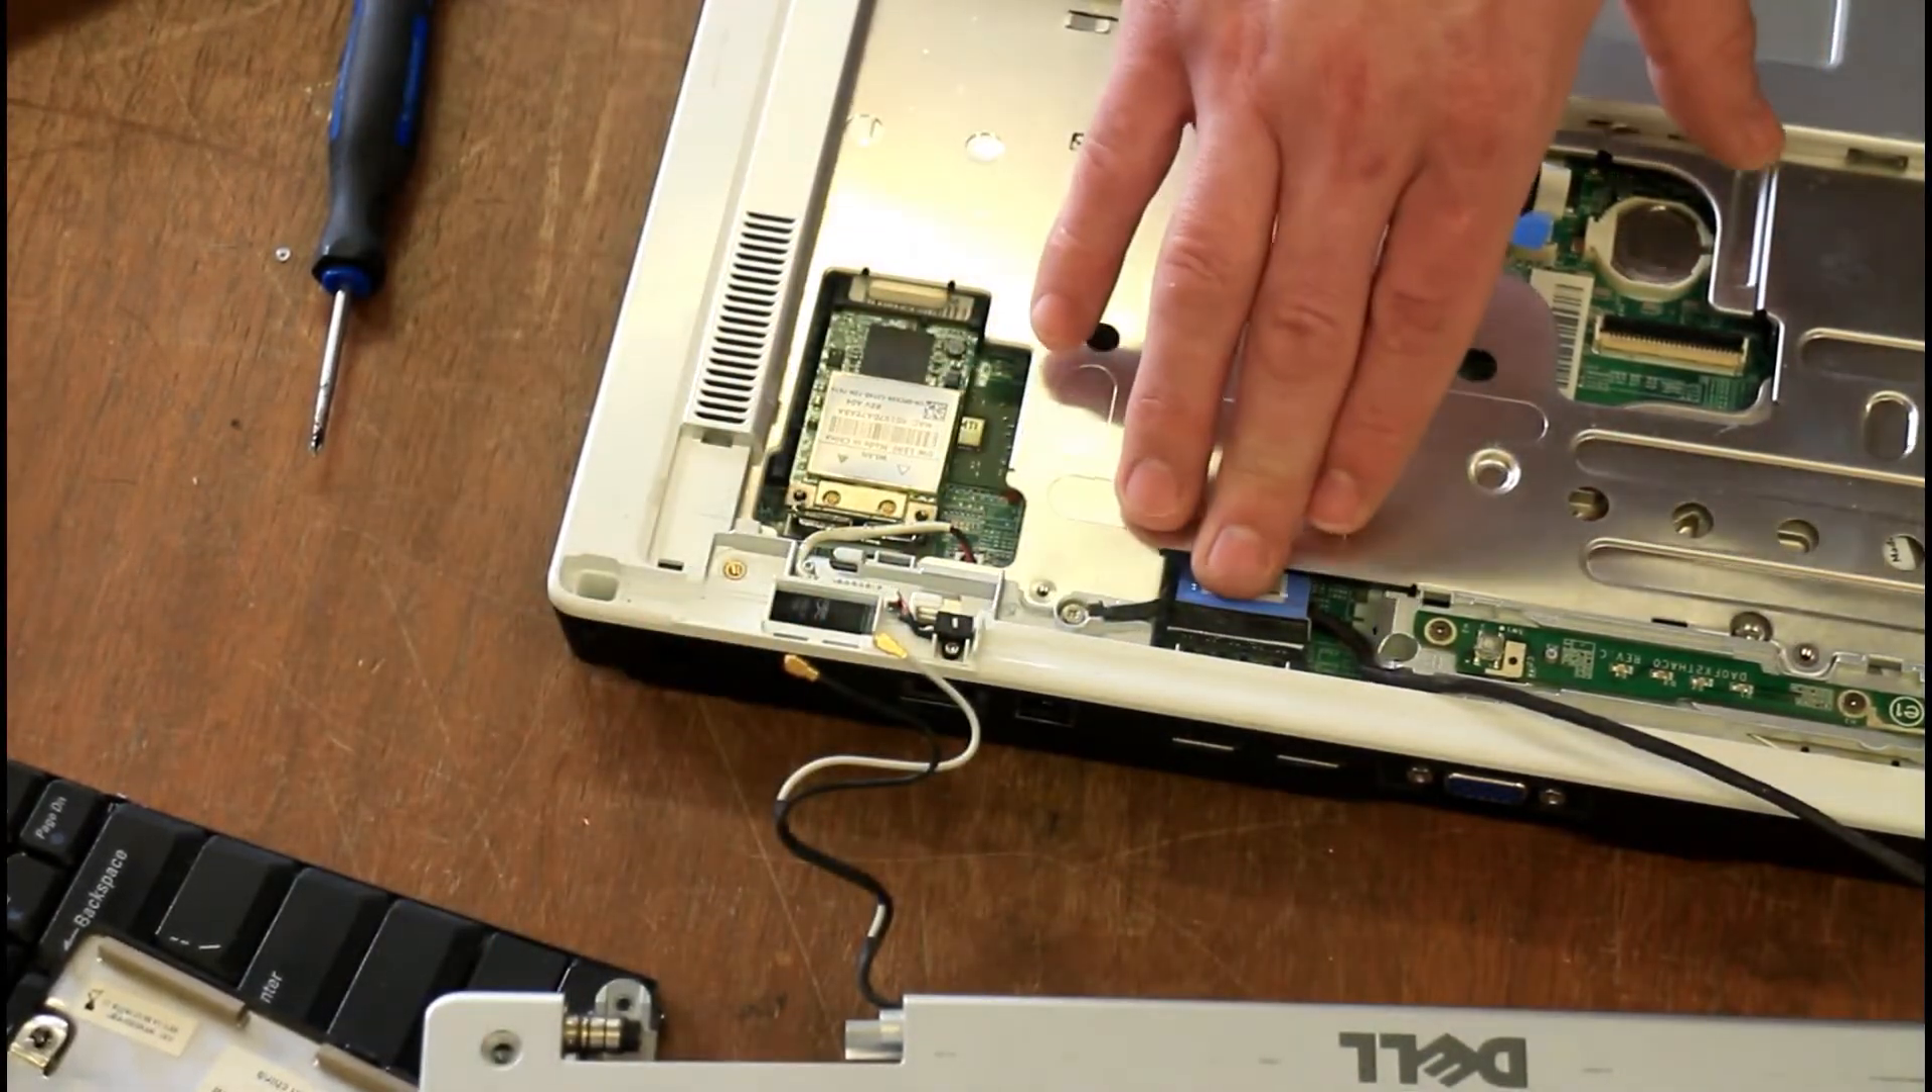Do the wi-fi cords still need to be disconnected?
No.